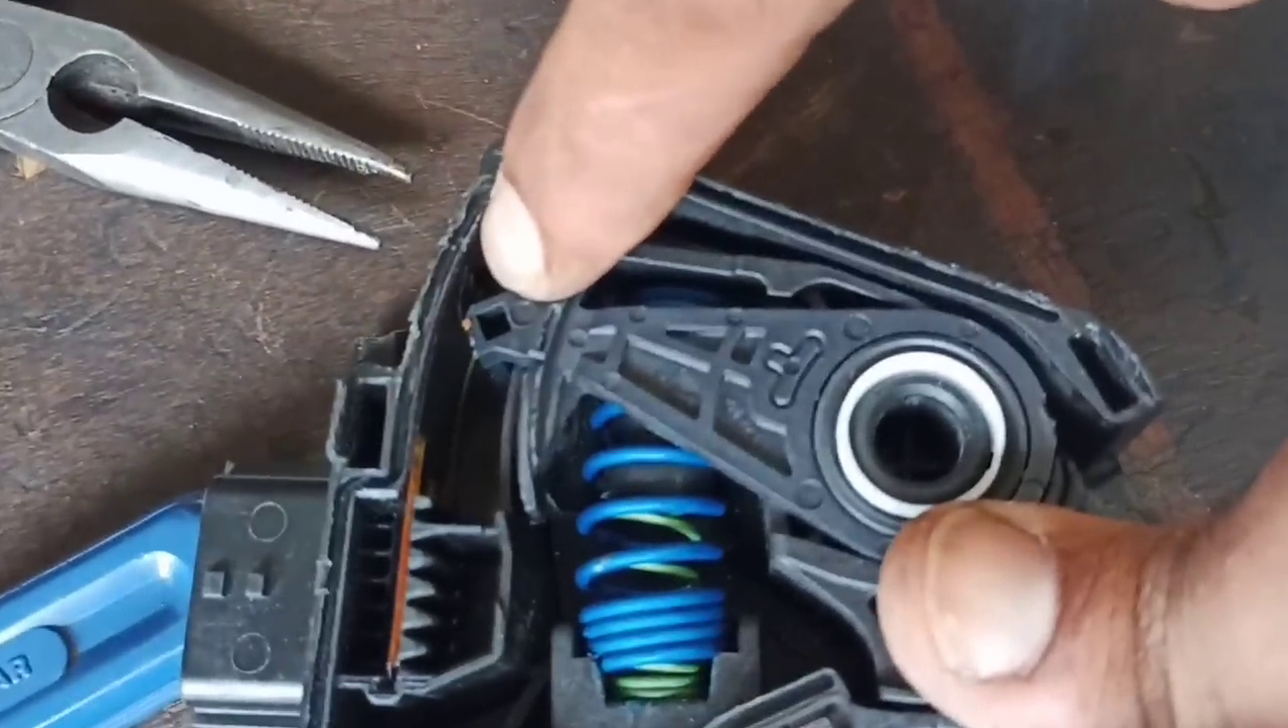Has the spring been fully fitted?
Yes.